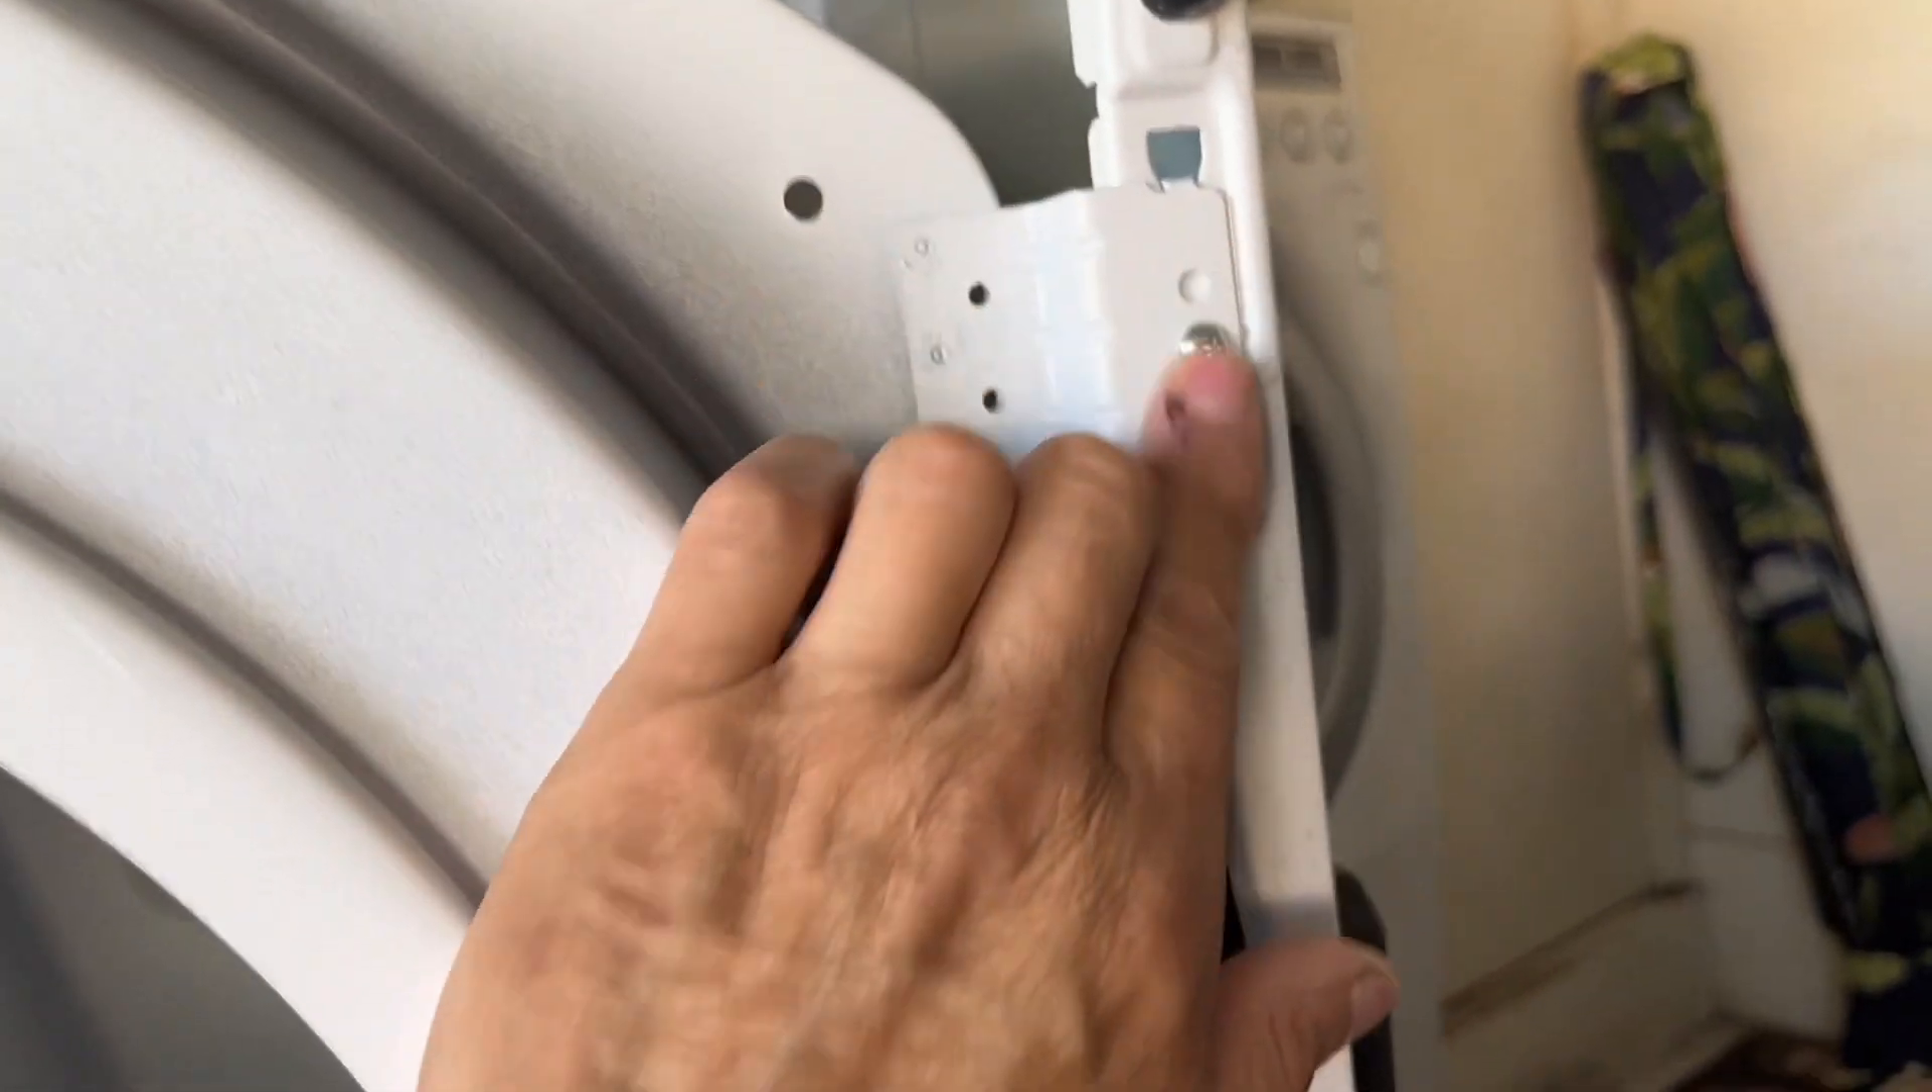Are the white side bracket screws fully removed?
No.